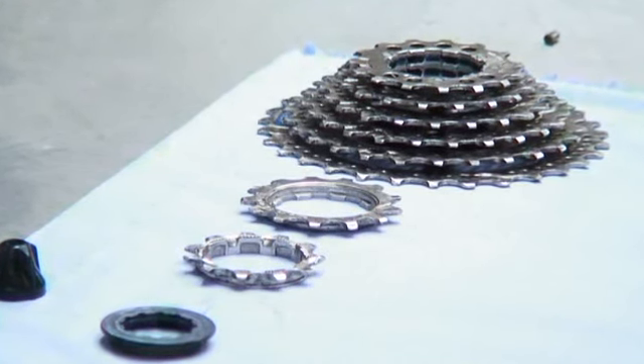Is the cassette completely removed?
Yes.